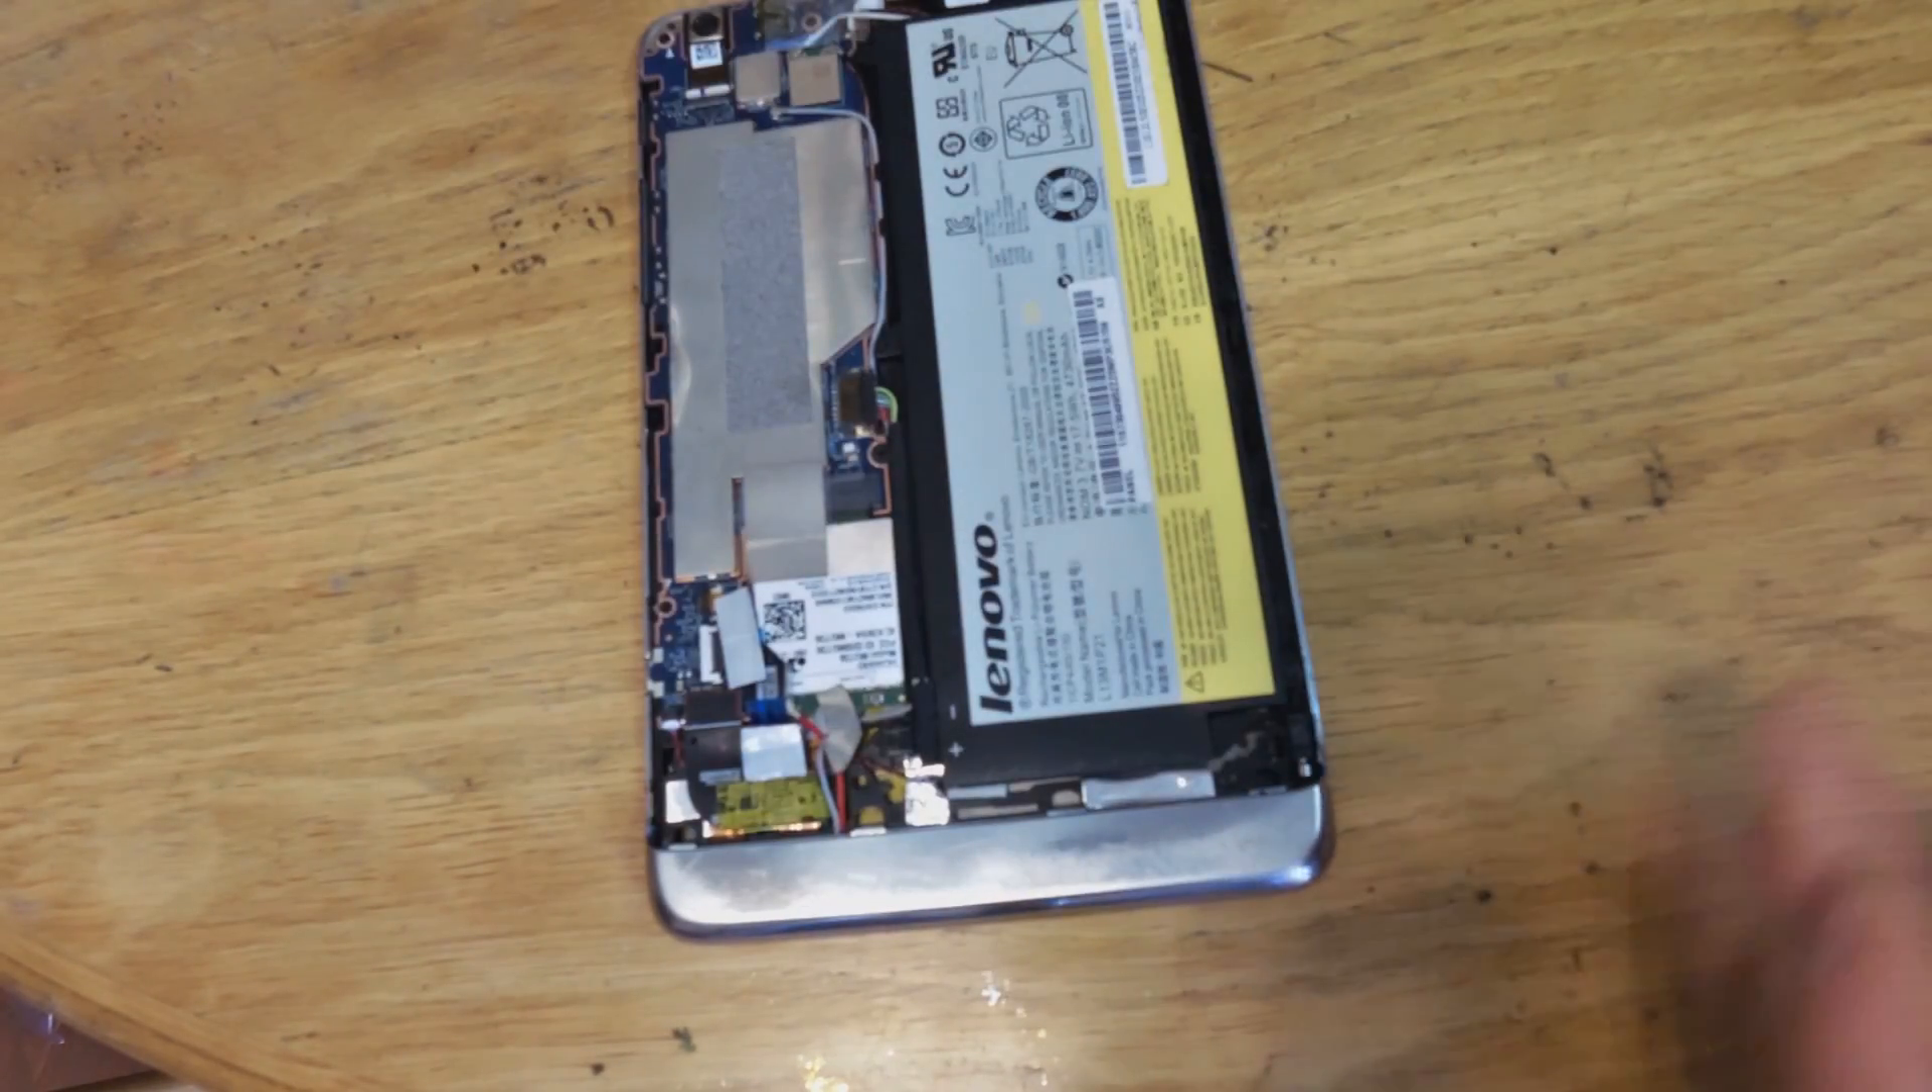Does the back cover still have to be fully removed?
No.